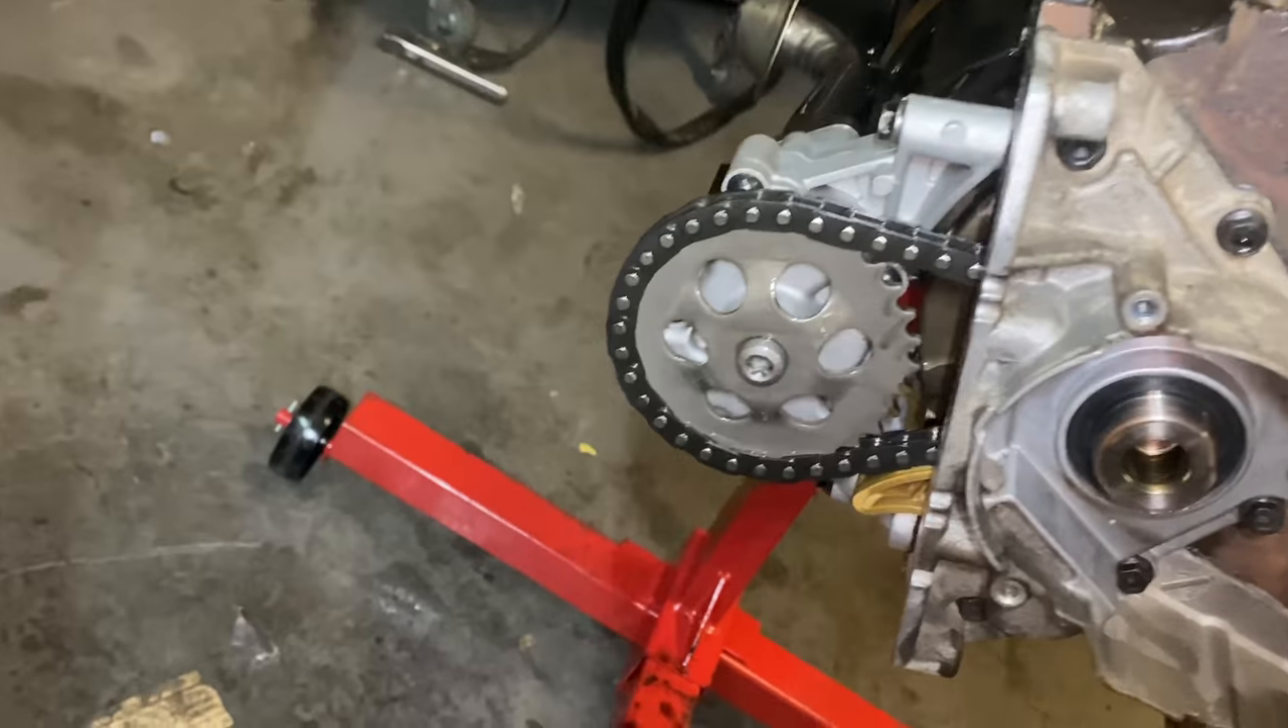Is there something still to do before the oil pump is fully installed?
No.